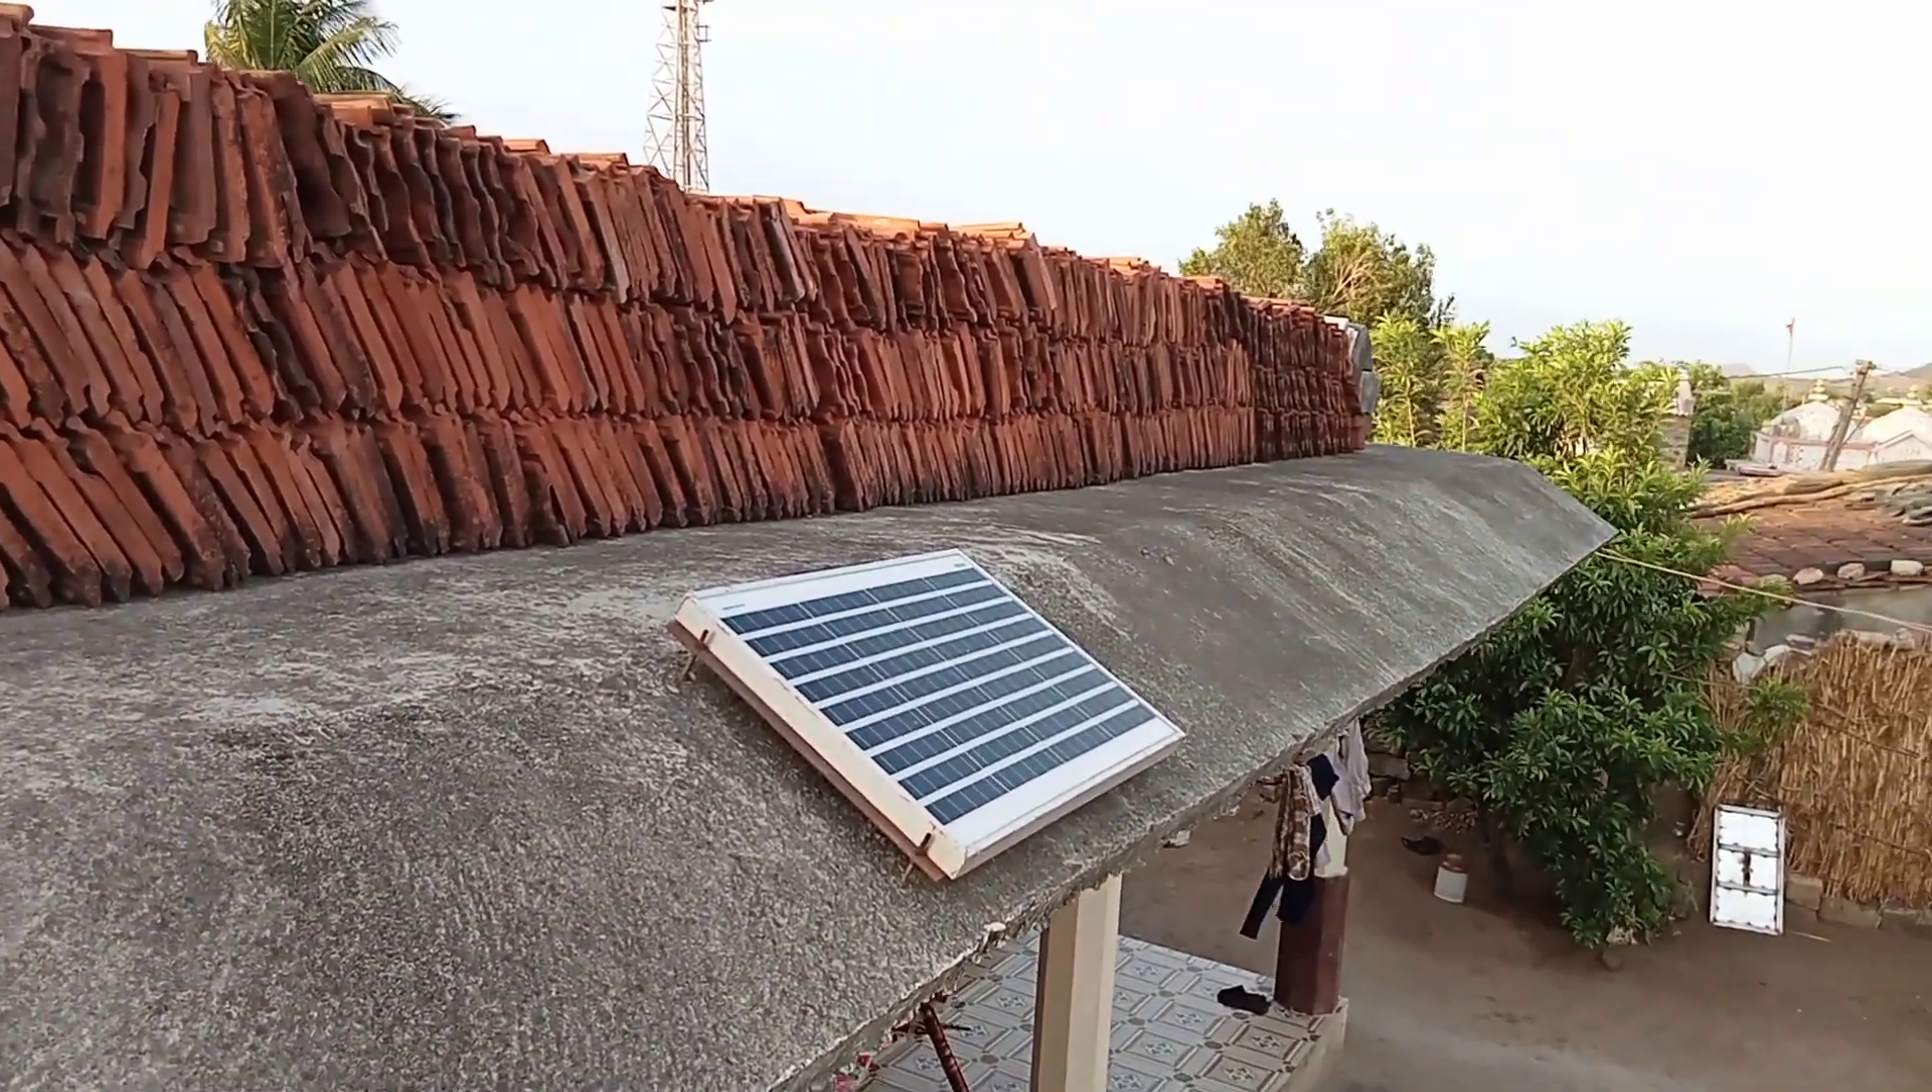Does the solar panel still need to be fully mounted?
No.